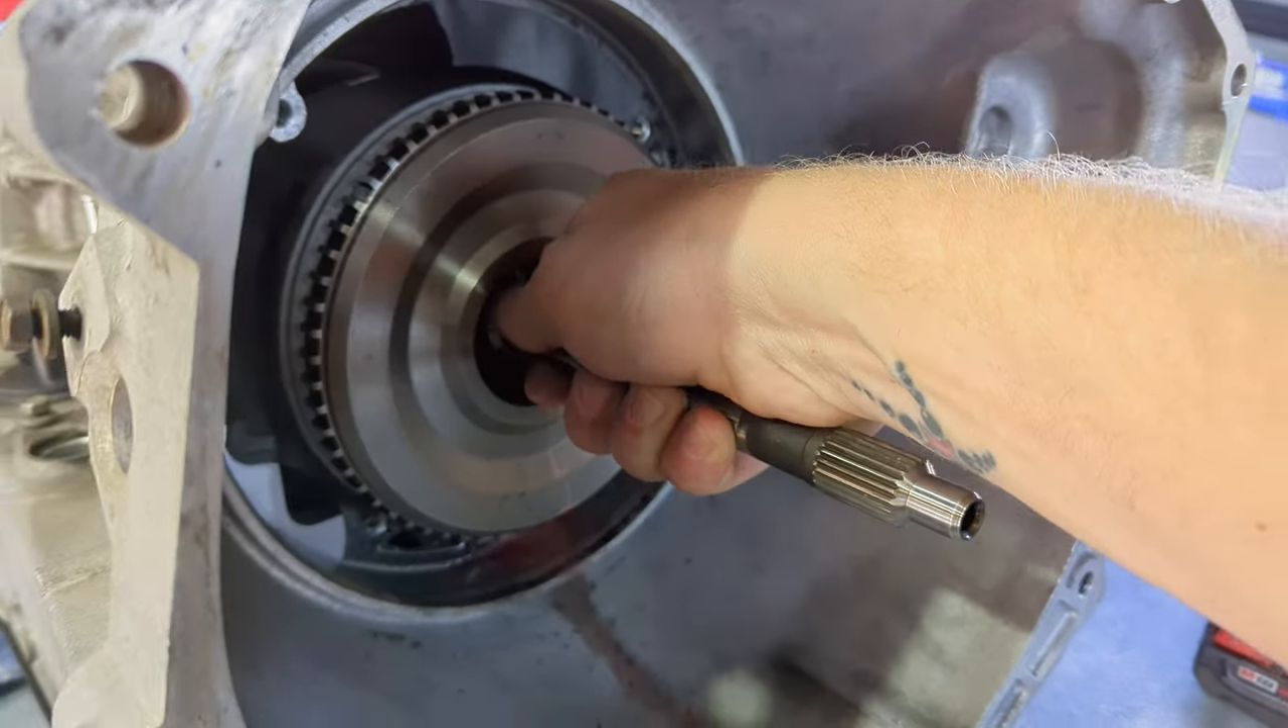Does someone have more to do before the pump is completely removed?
No.